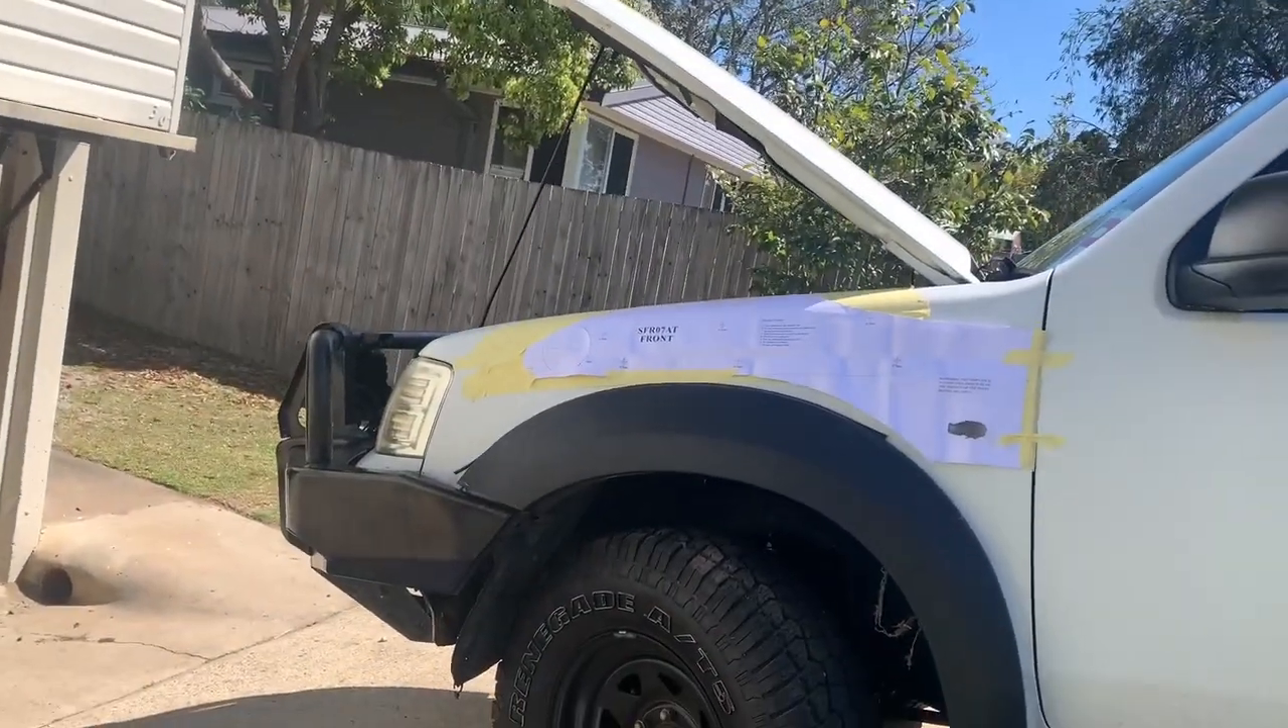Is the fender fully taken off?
No.